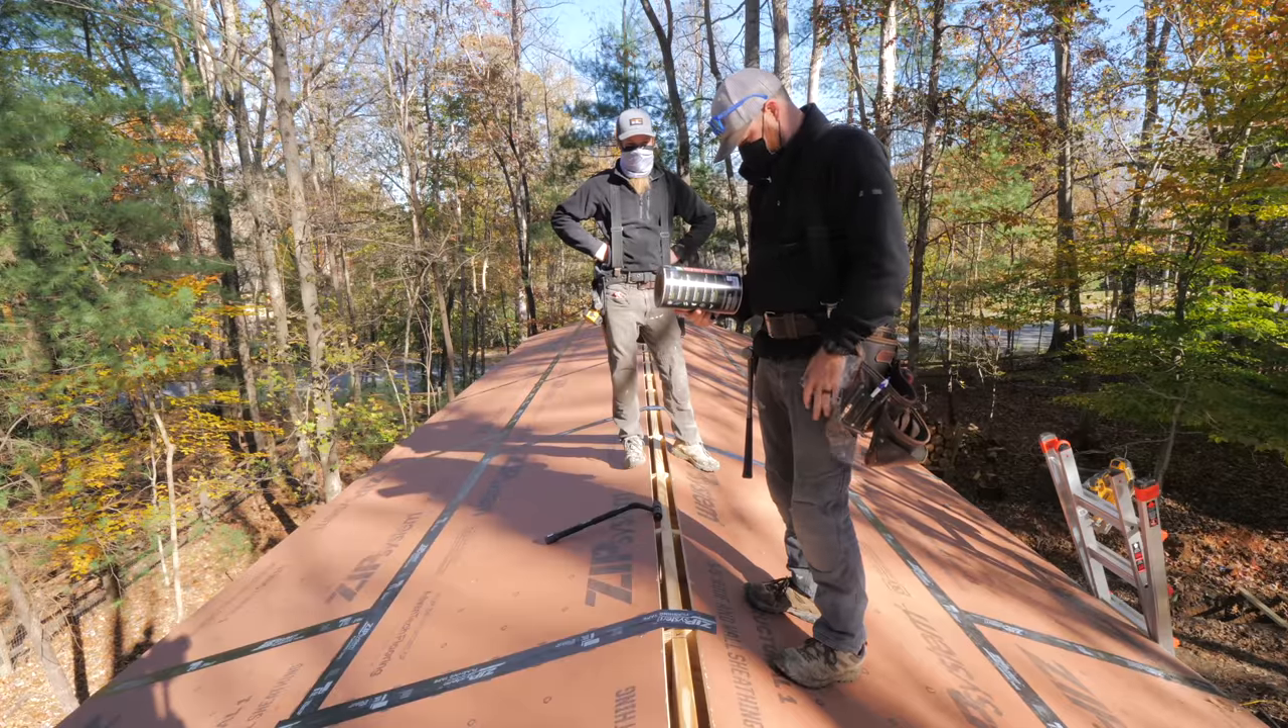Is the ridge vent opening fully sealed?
No.